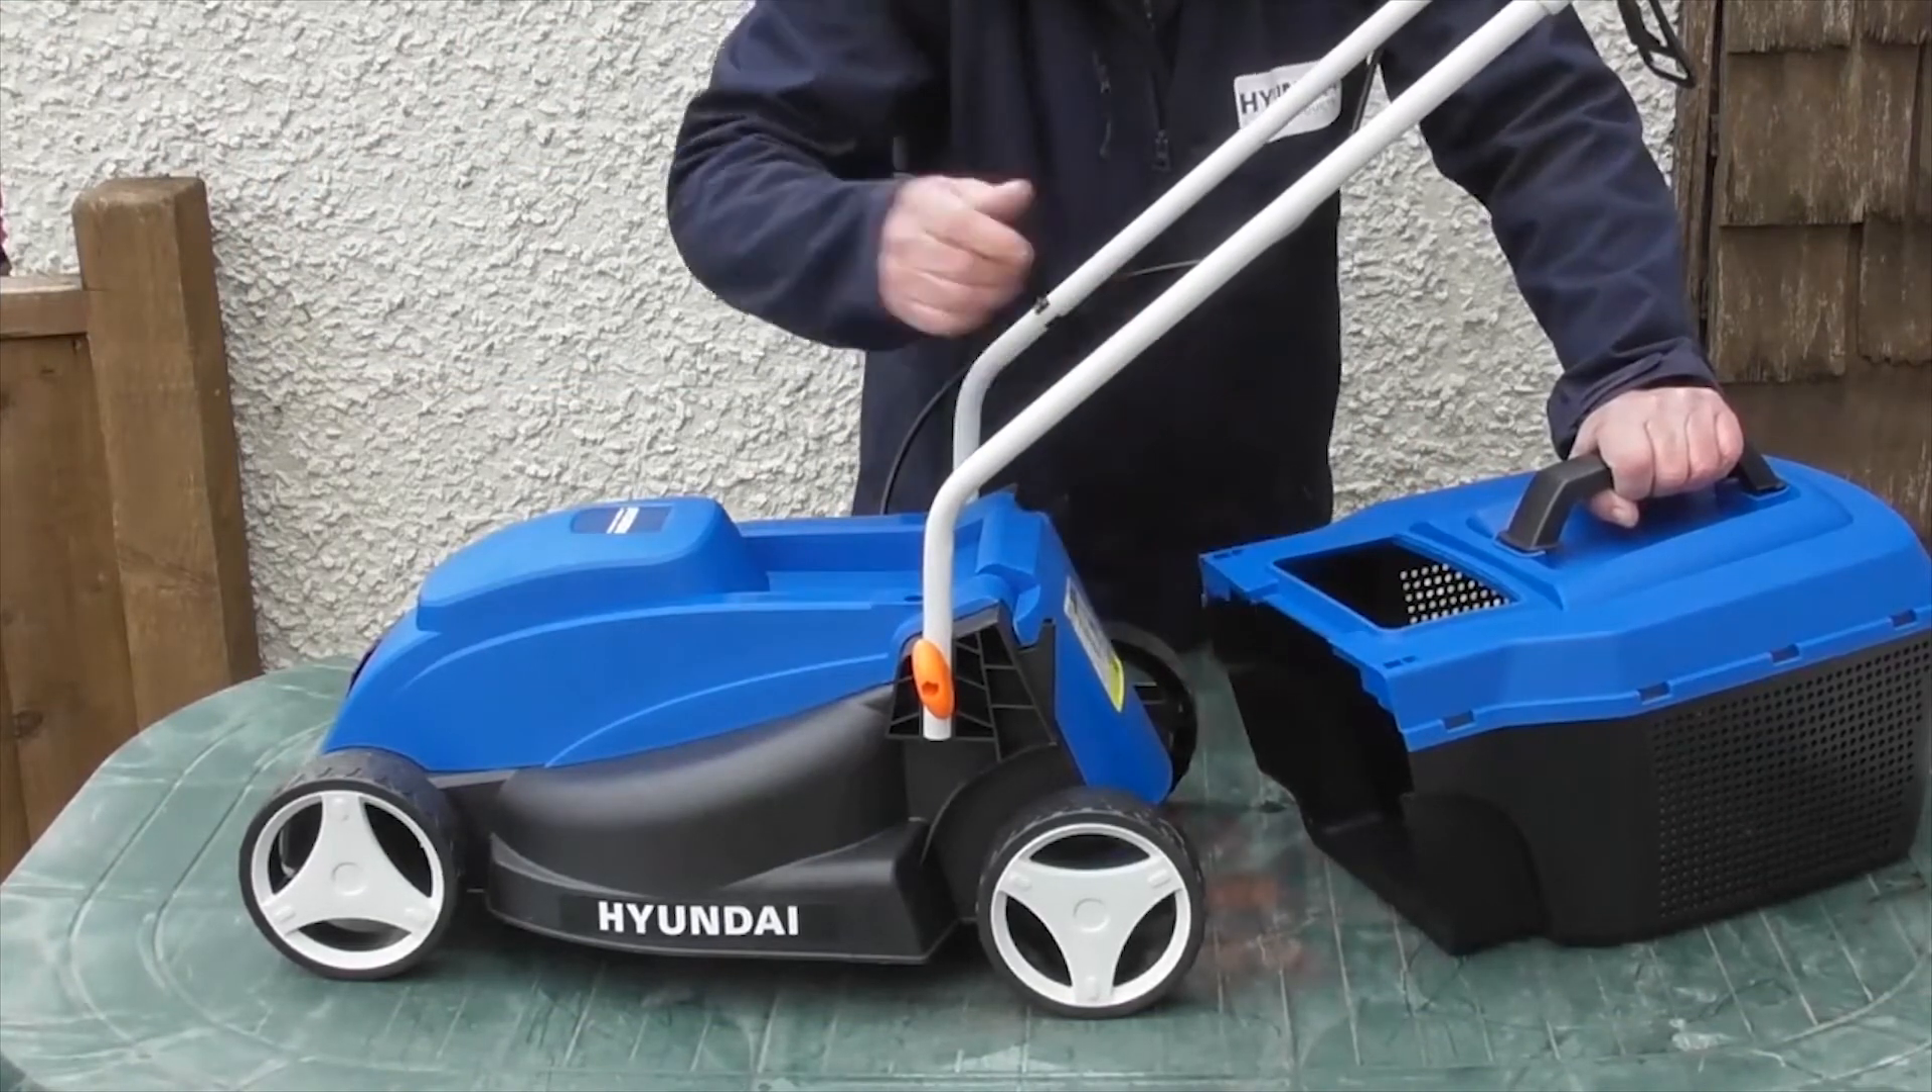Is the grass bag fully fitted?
No.